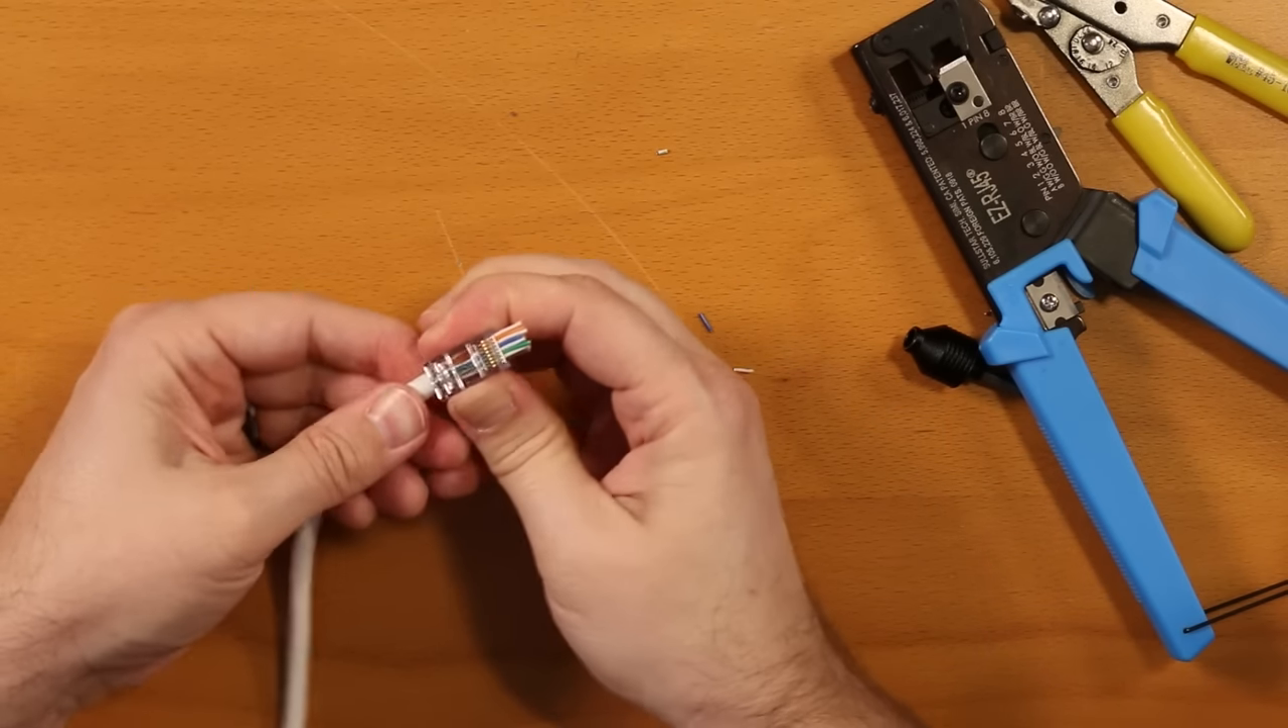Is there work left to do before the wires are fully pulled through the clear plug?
No.